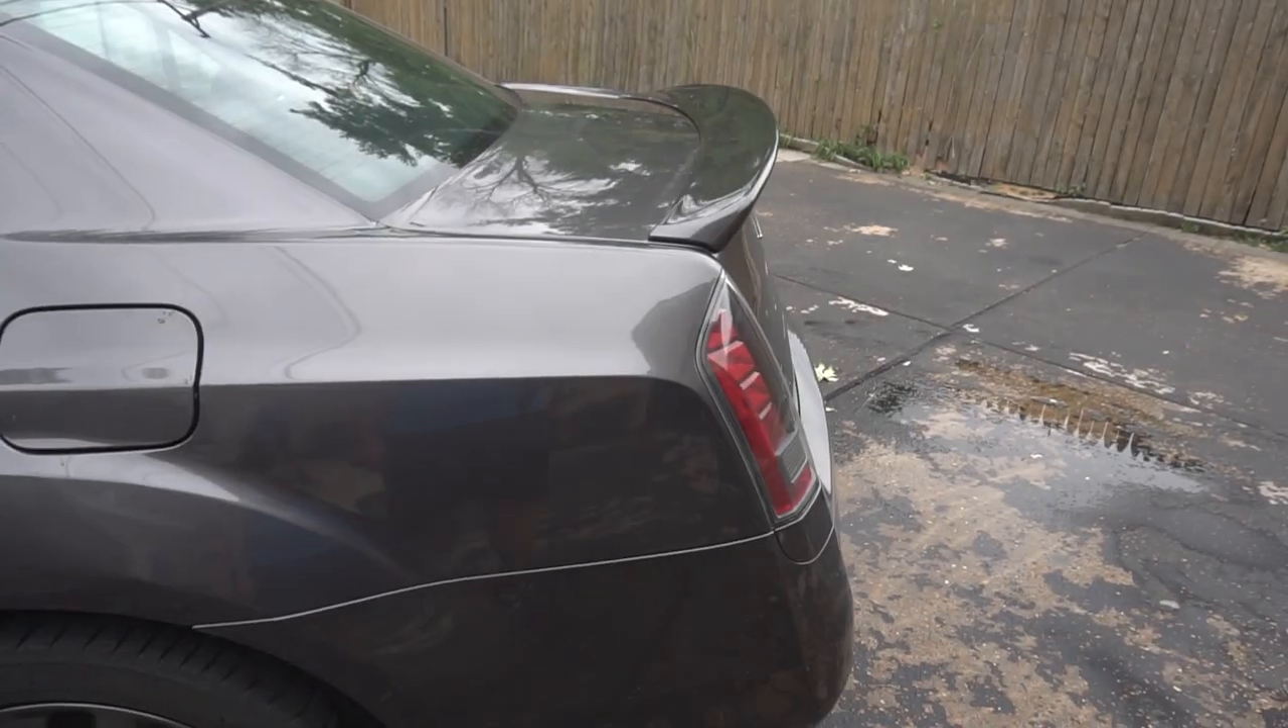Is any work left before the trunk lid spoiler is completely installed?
No.